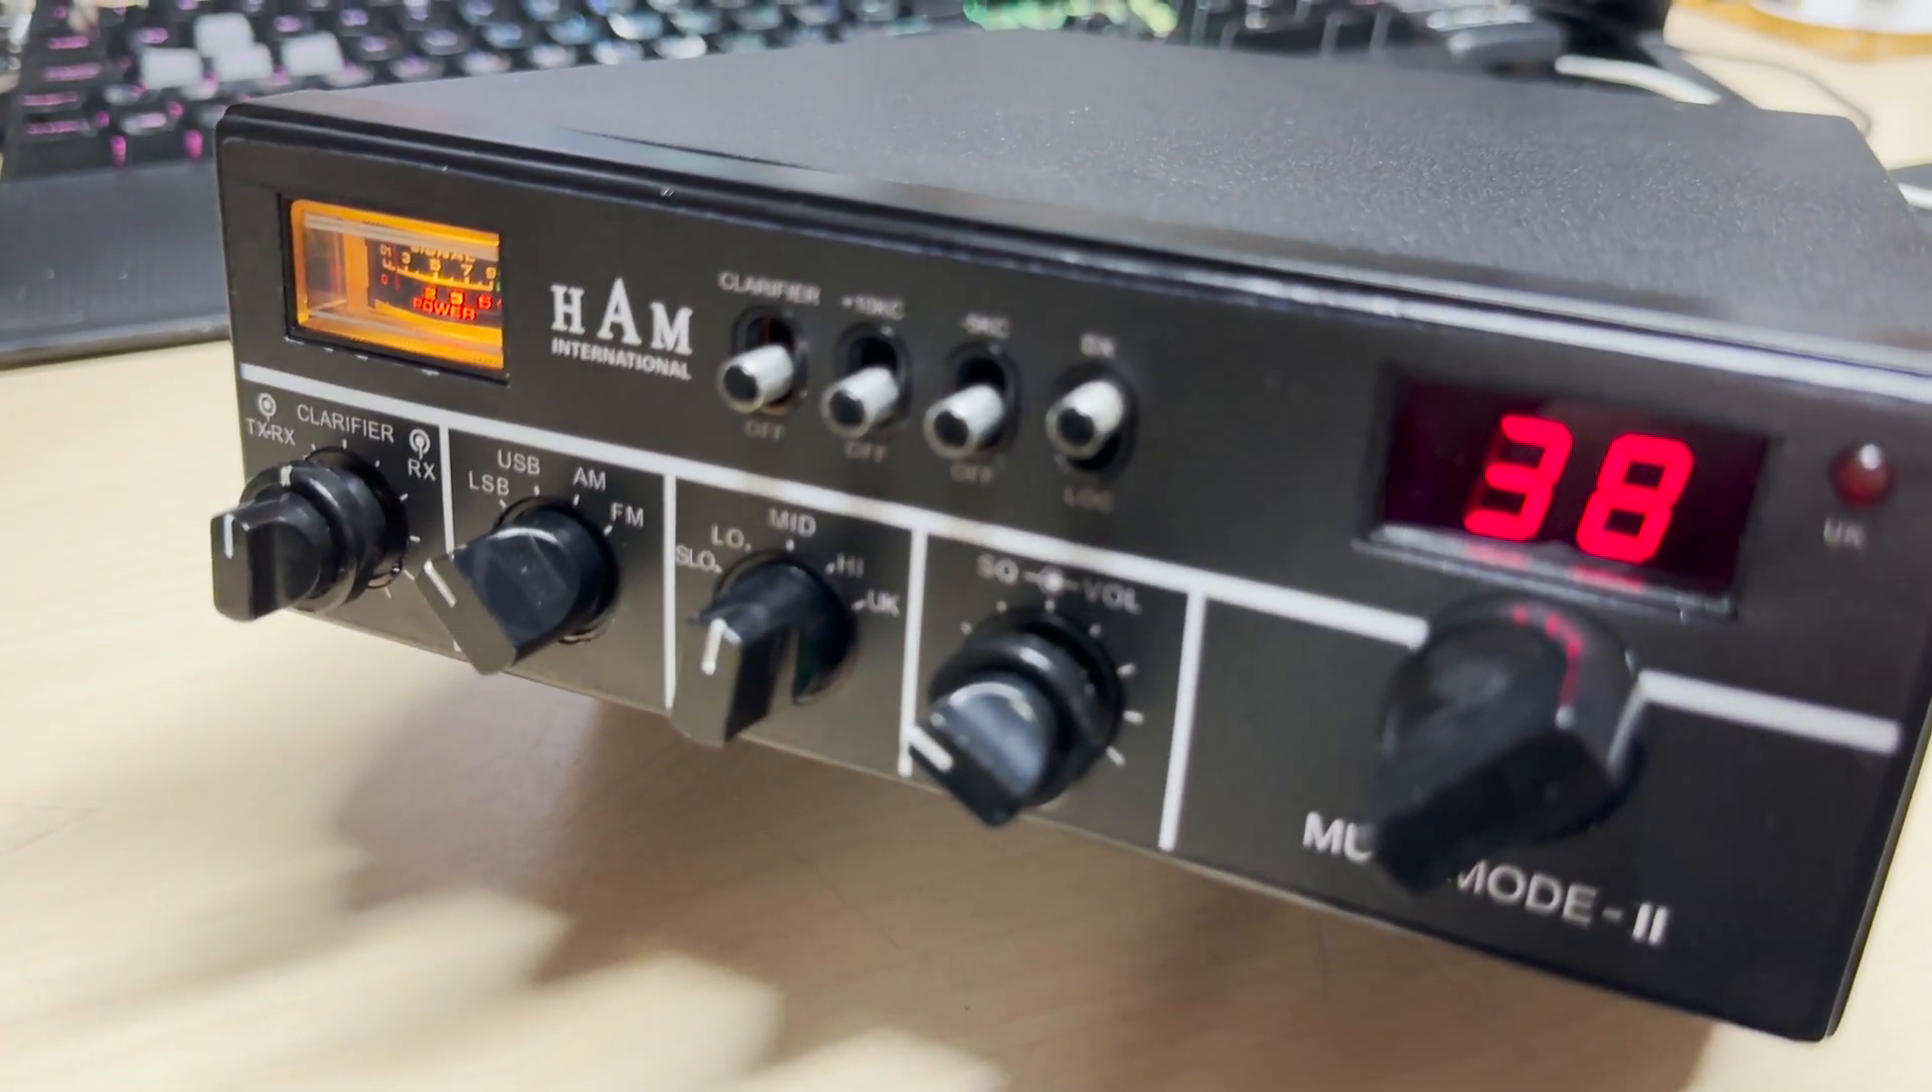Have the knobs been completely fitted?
Yes.